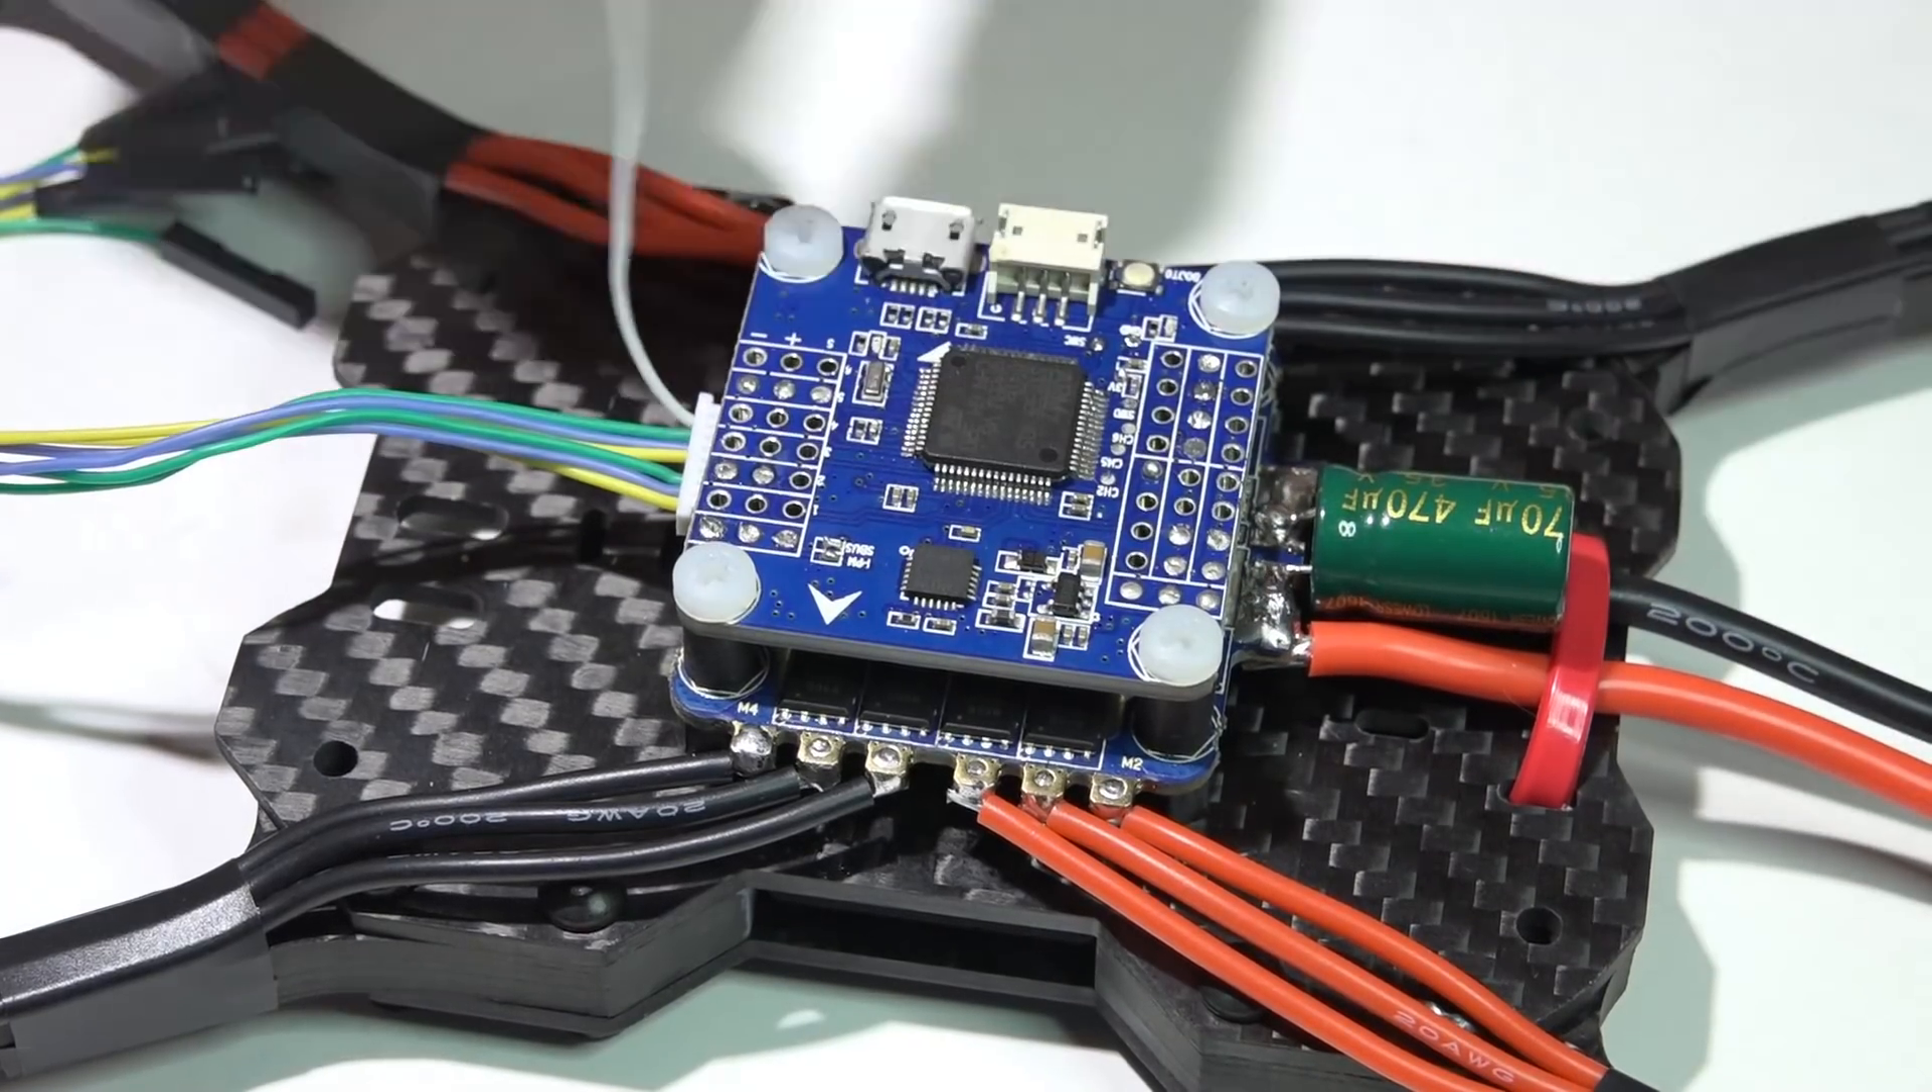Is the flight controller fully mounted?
Yes.